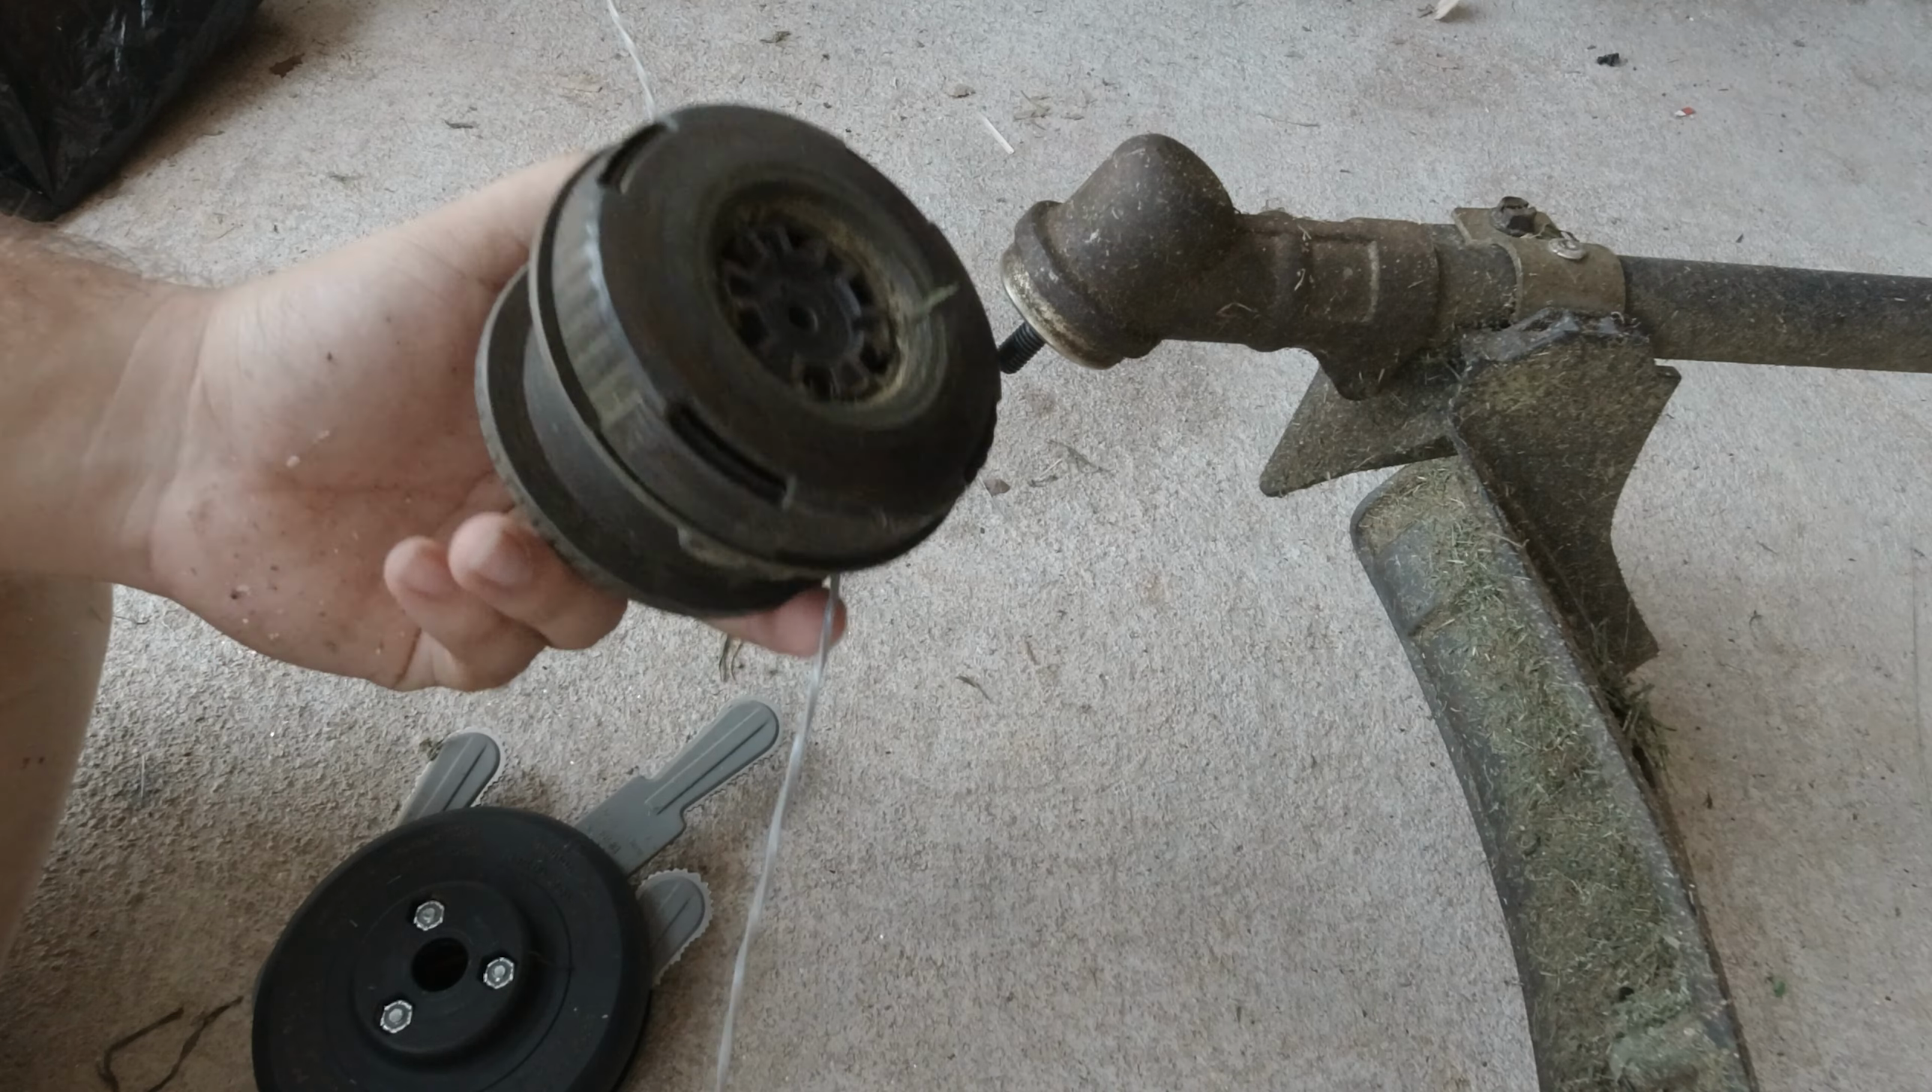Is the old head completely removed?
Yes.